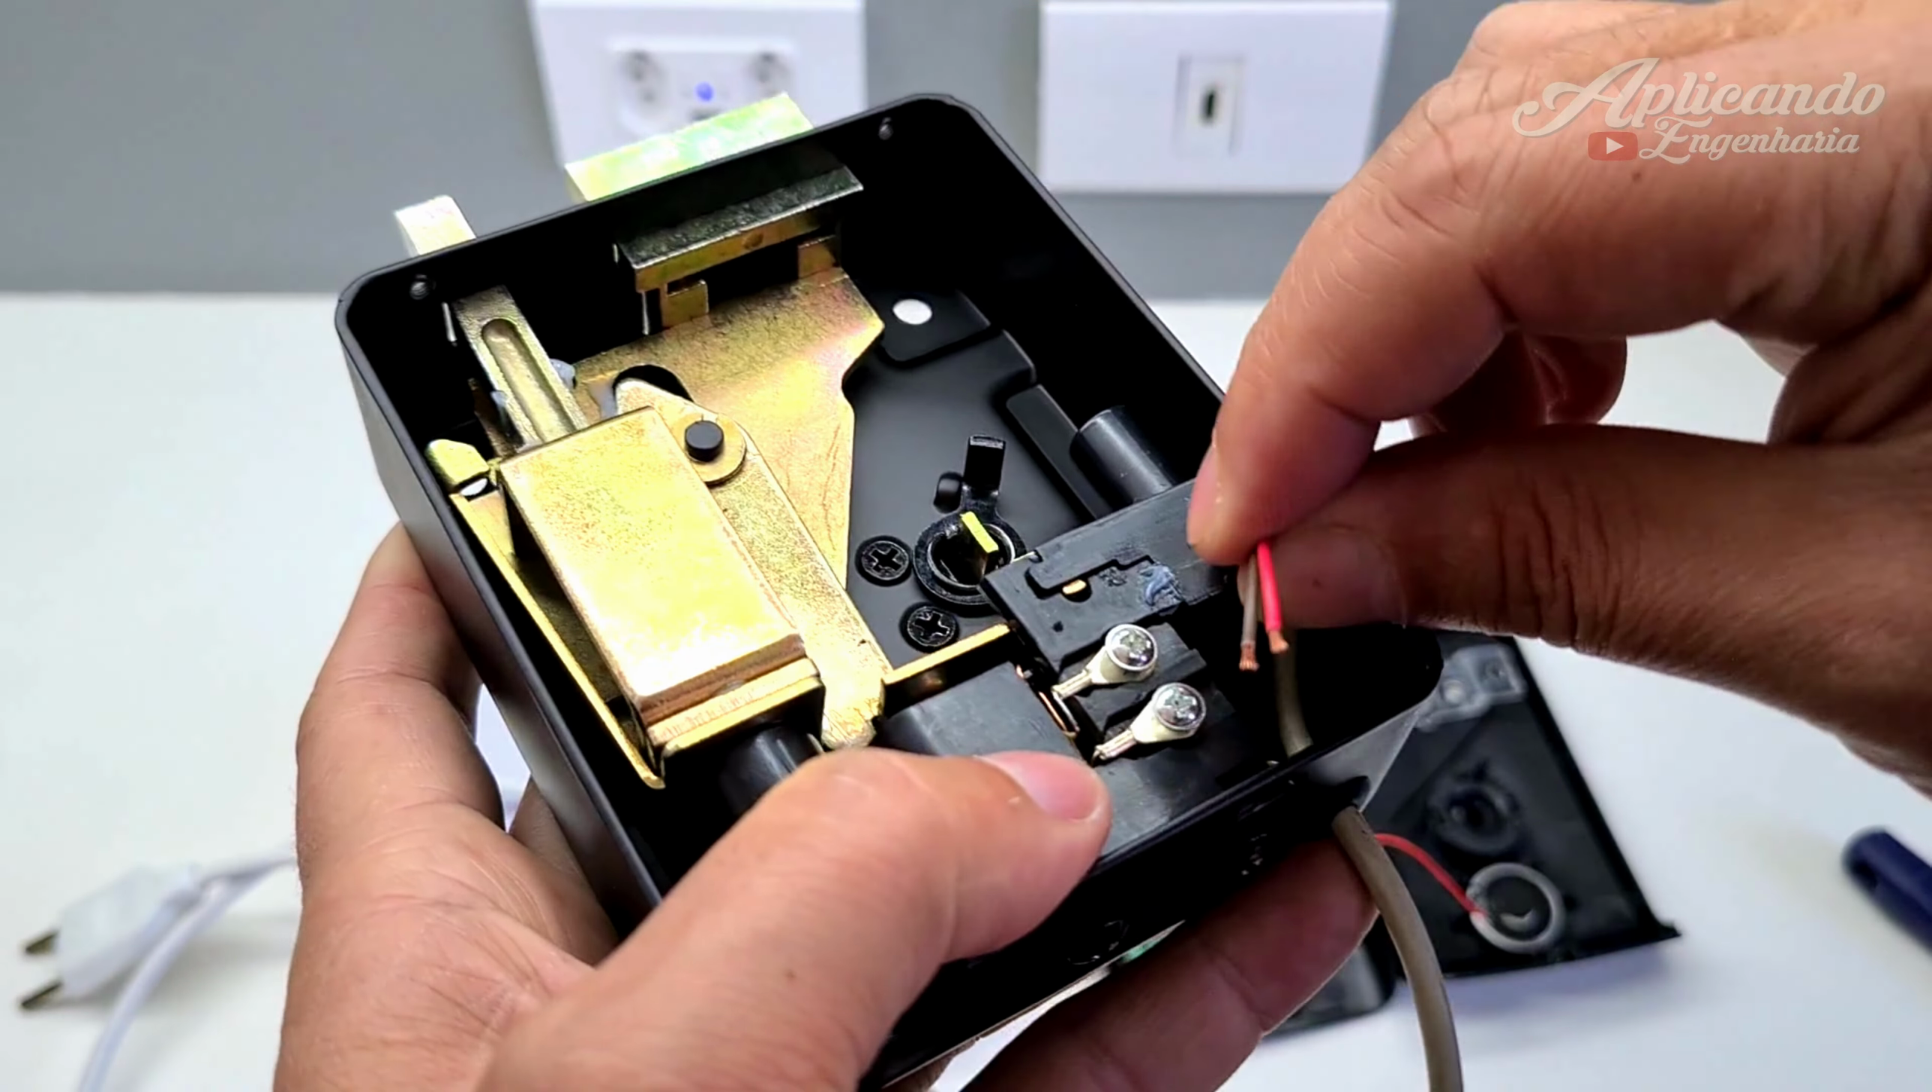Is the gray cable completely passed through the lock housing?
Yes.